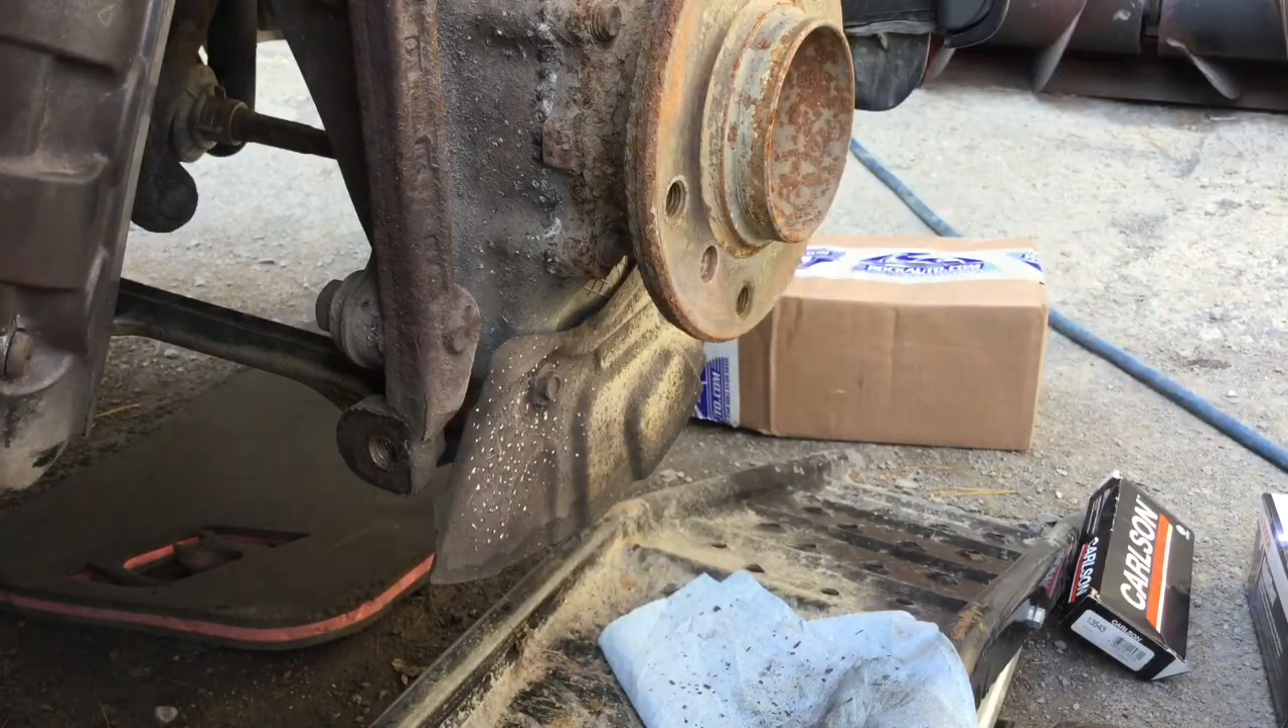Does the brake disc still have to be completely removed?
No.